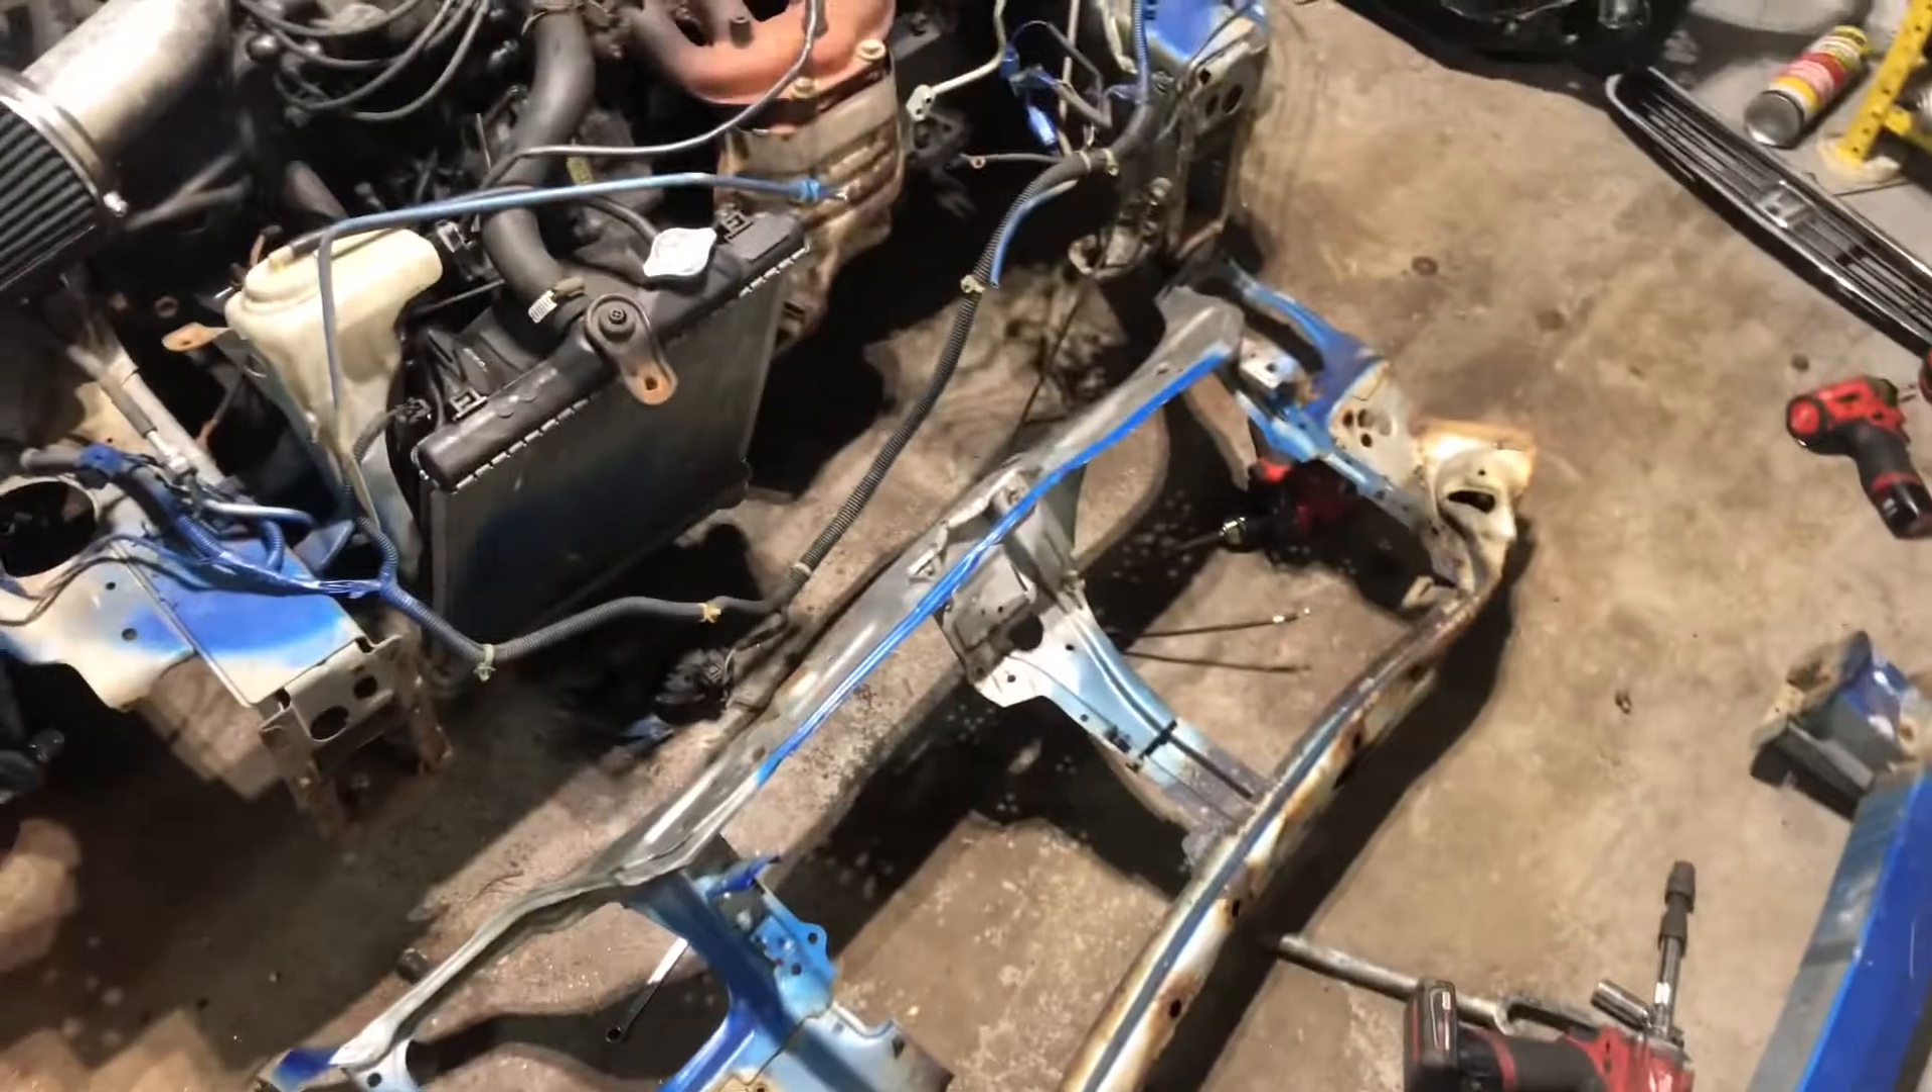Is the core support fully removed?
Yes.